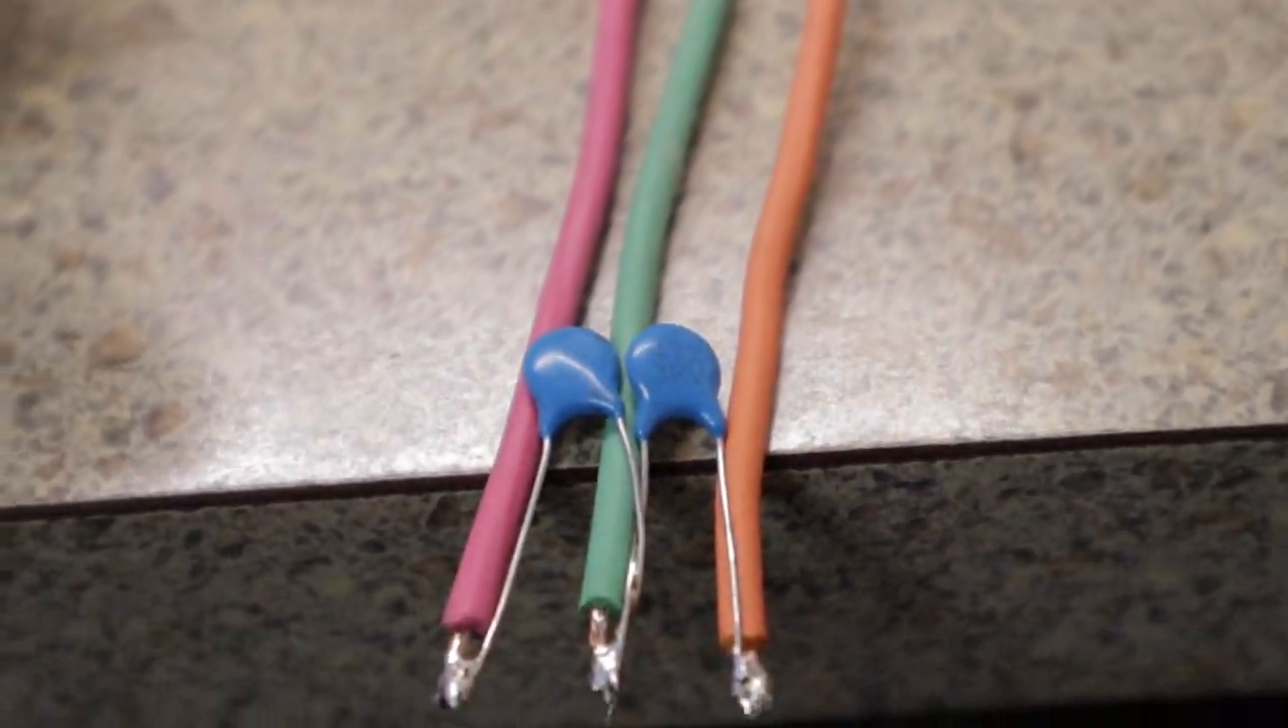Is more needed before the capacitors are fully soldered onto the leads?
No.